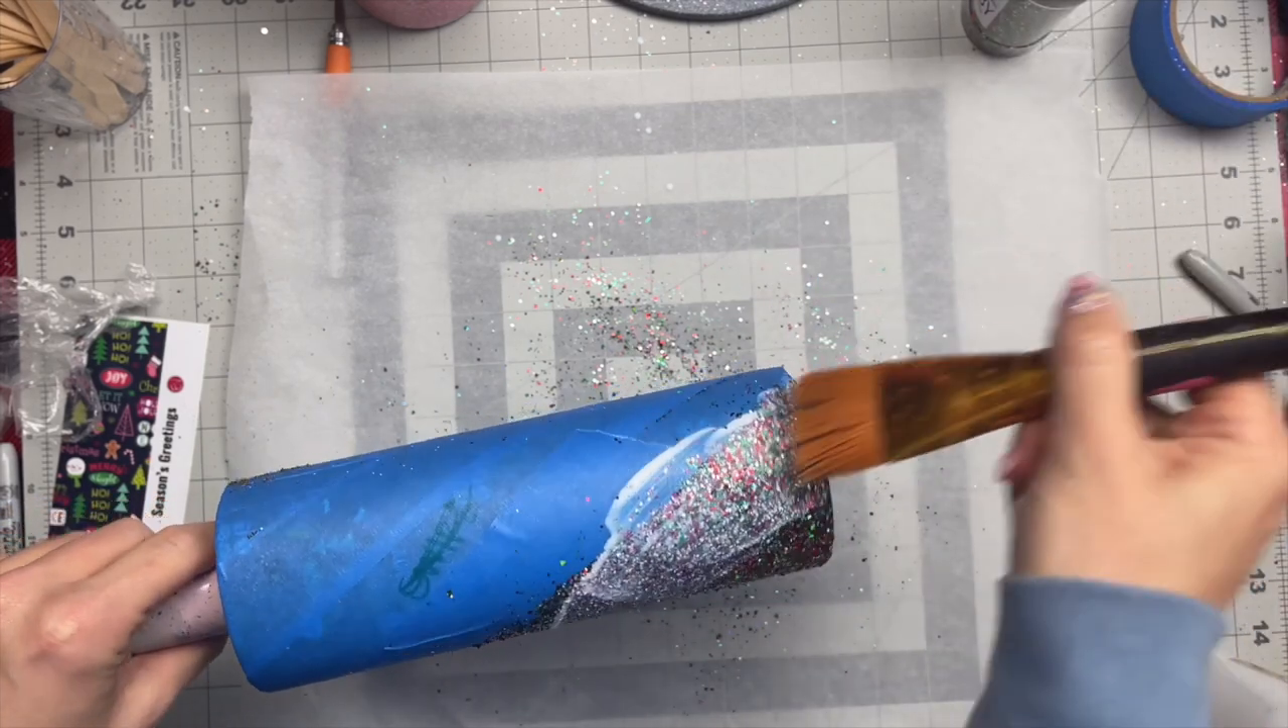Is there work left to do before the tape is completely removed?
Yes.